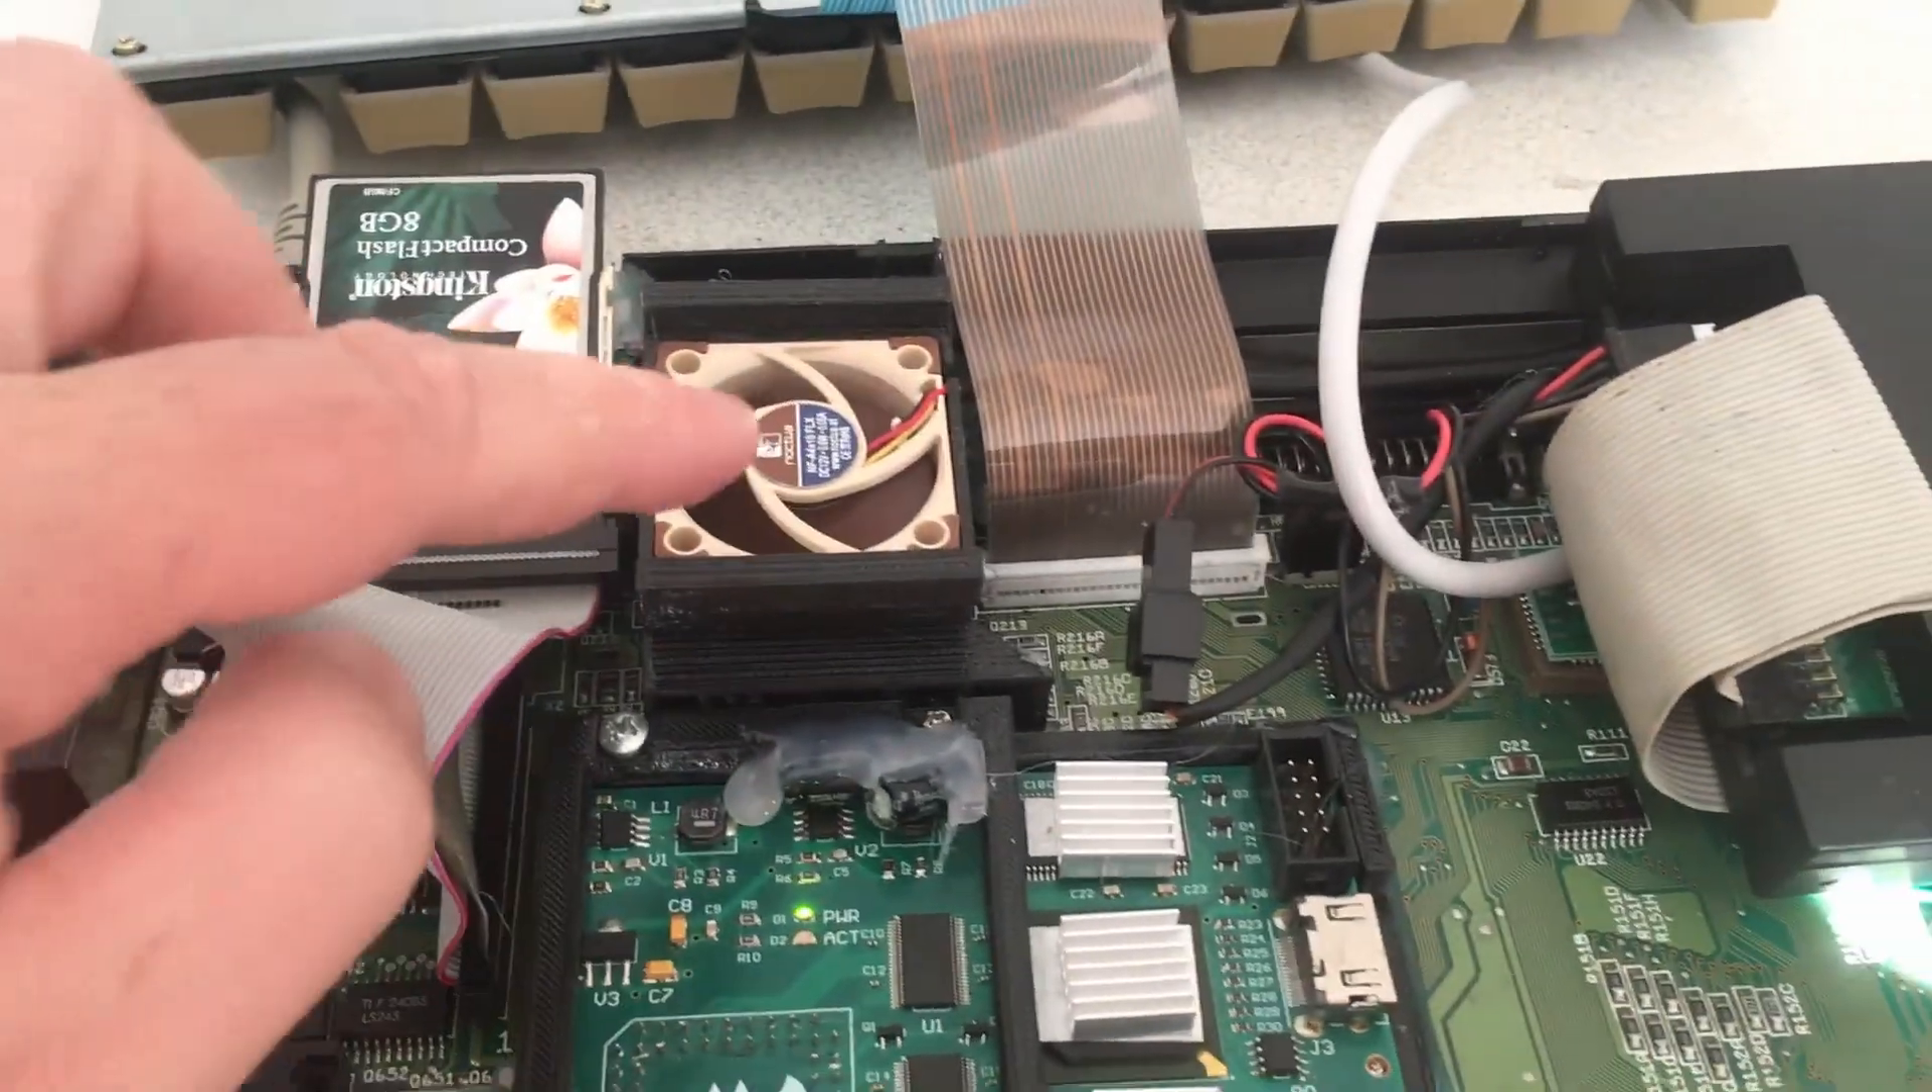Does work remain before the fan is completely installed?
No.